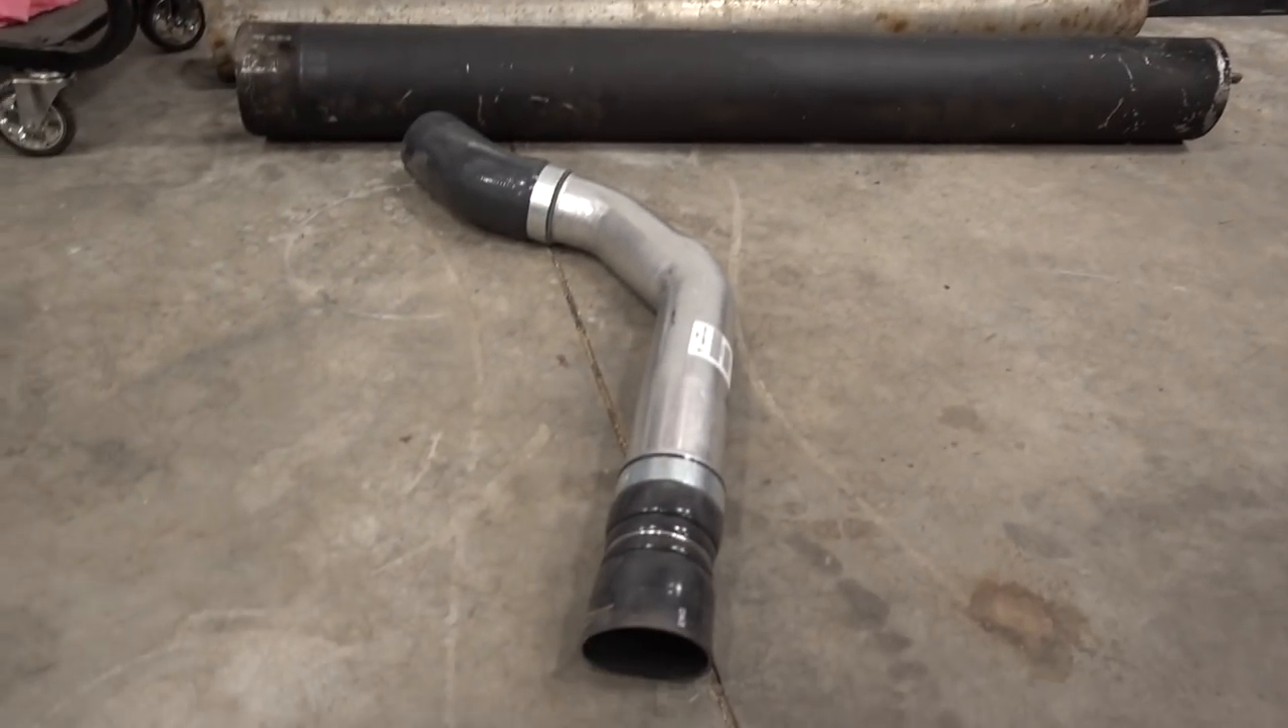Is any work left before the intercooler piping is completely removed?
No.